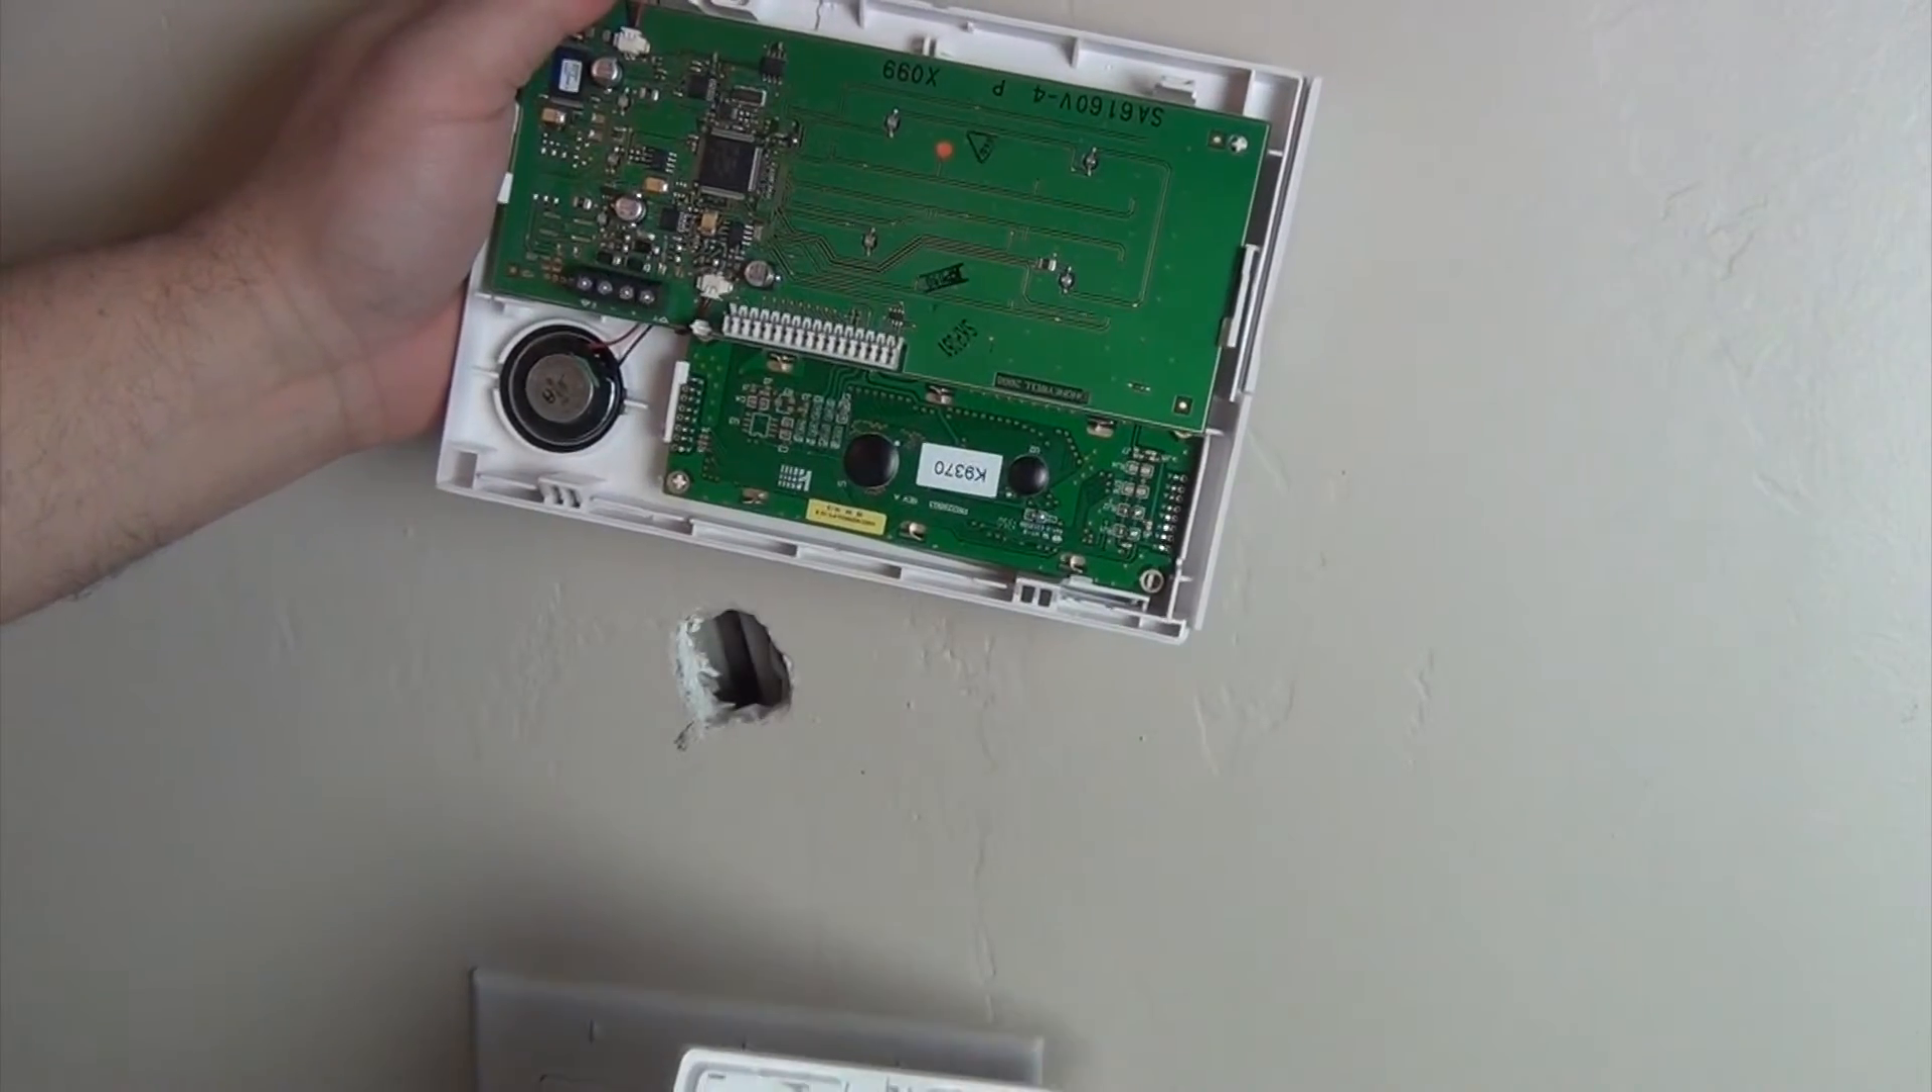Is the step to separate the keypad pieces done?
Yes.